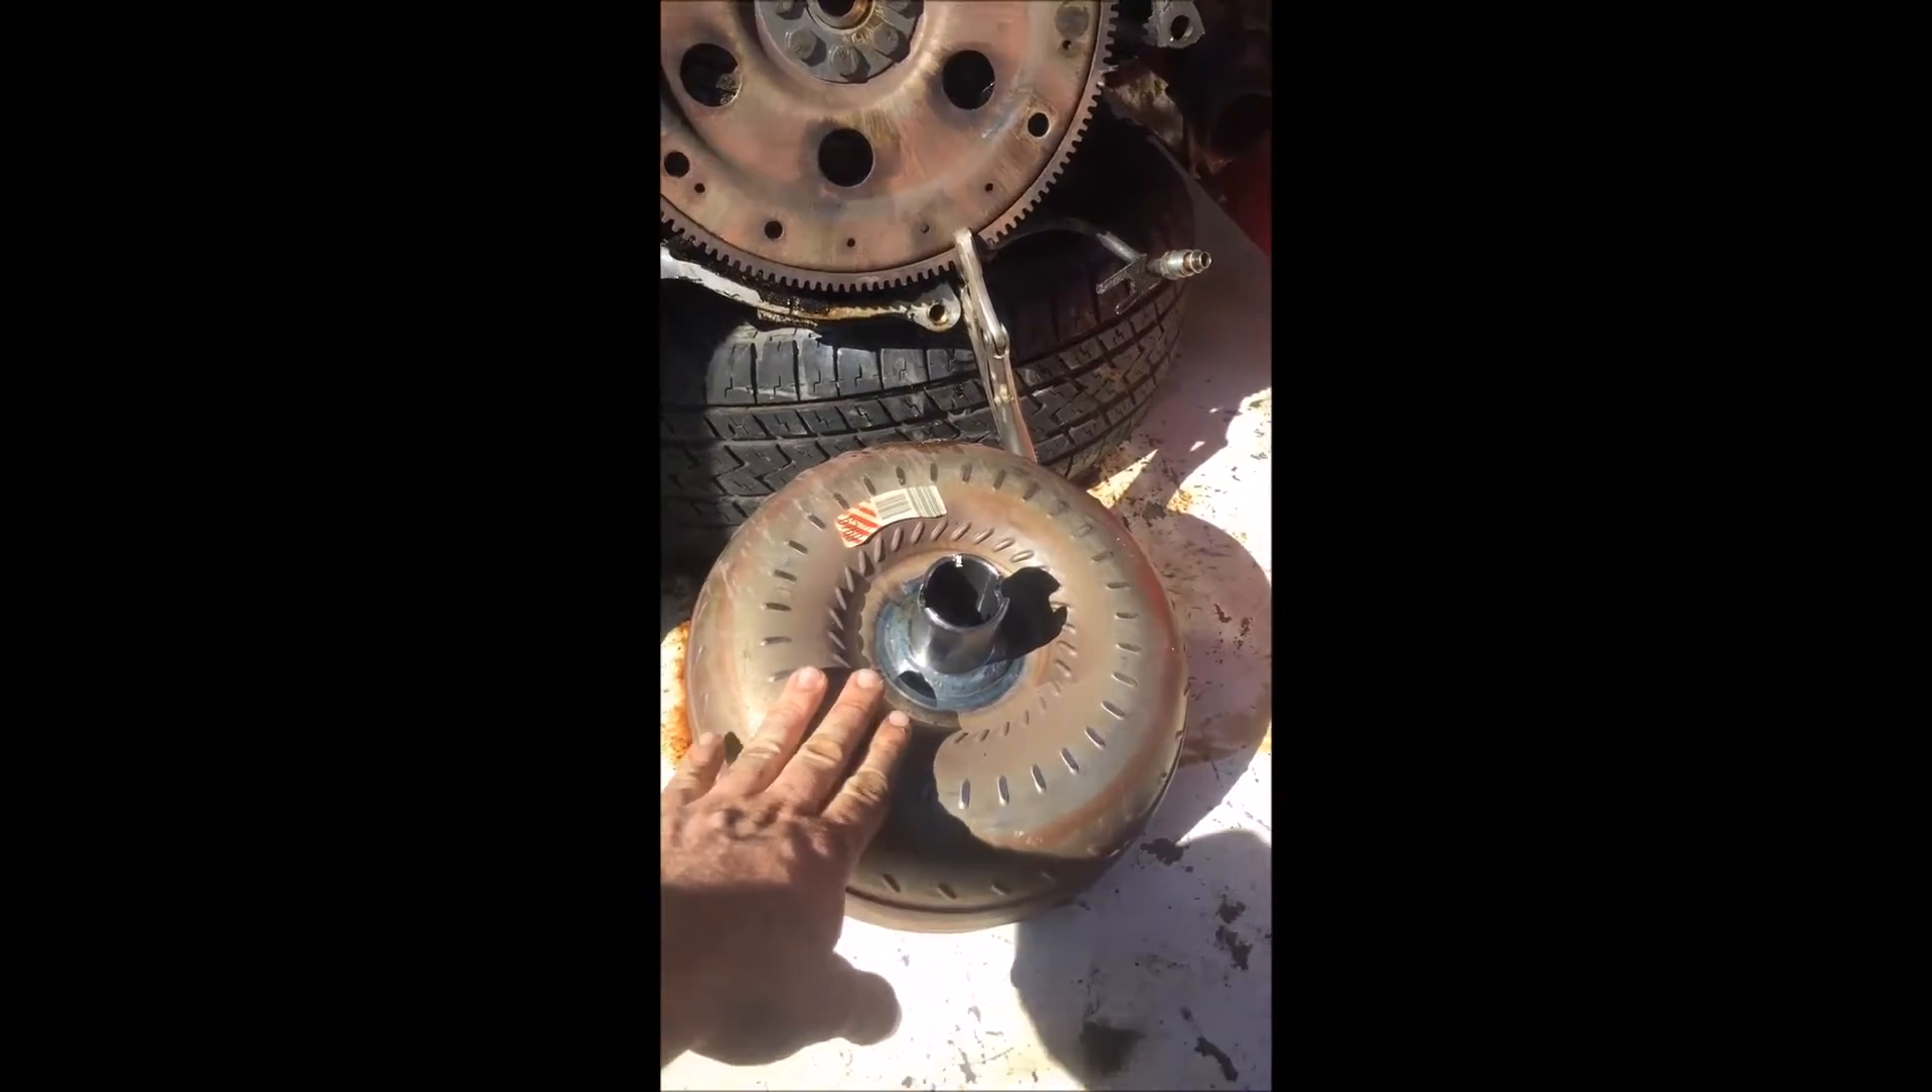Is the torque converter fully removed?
Yes.